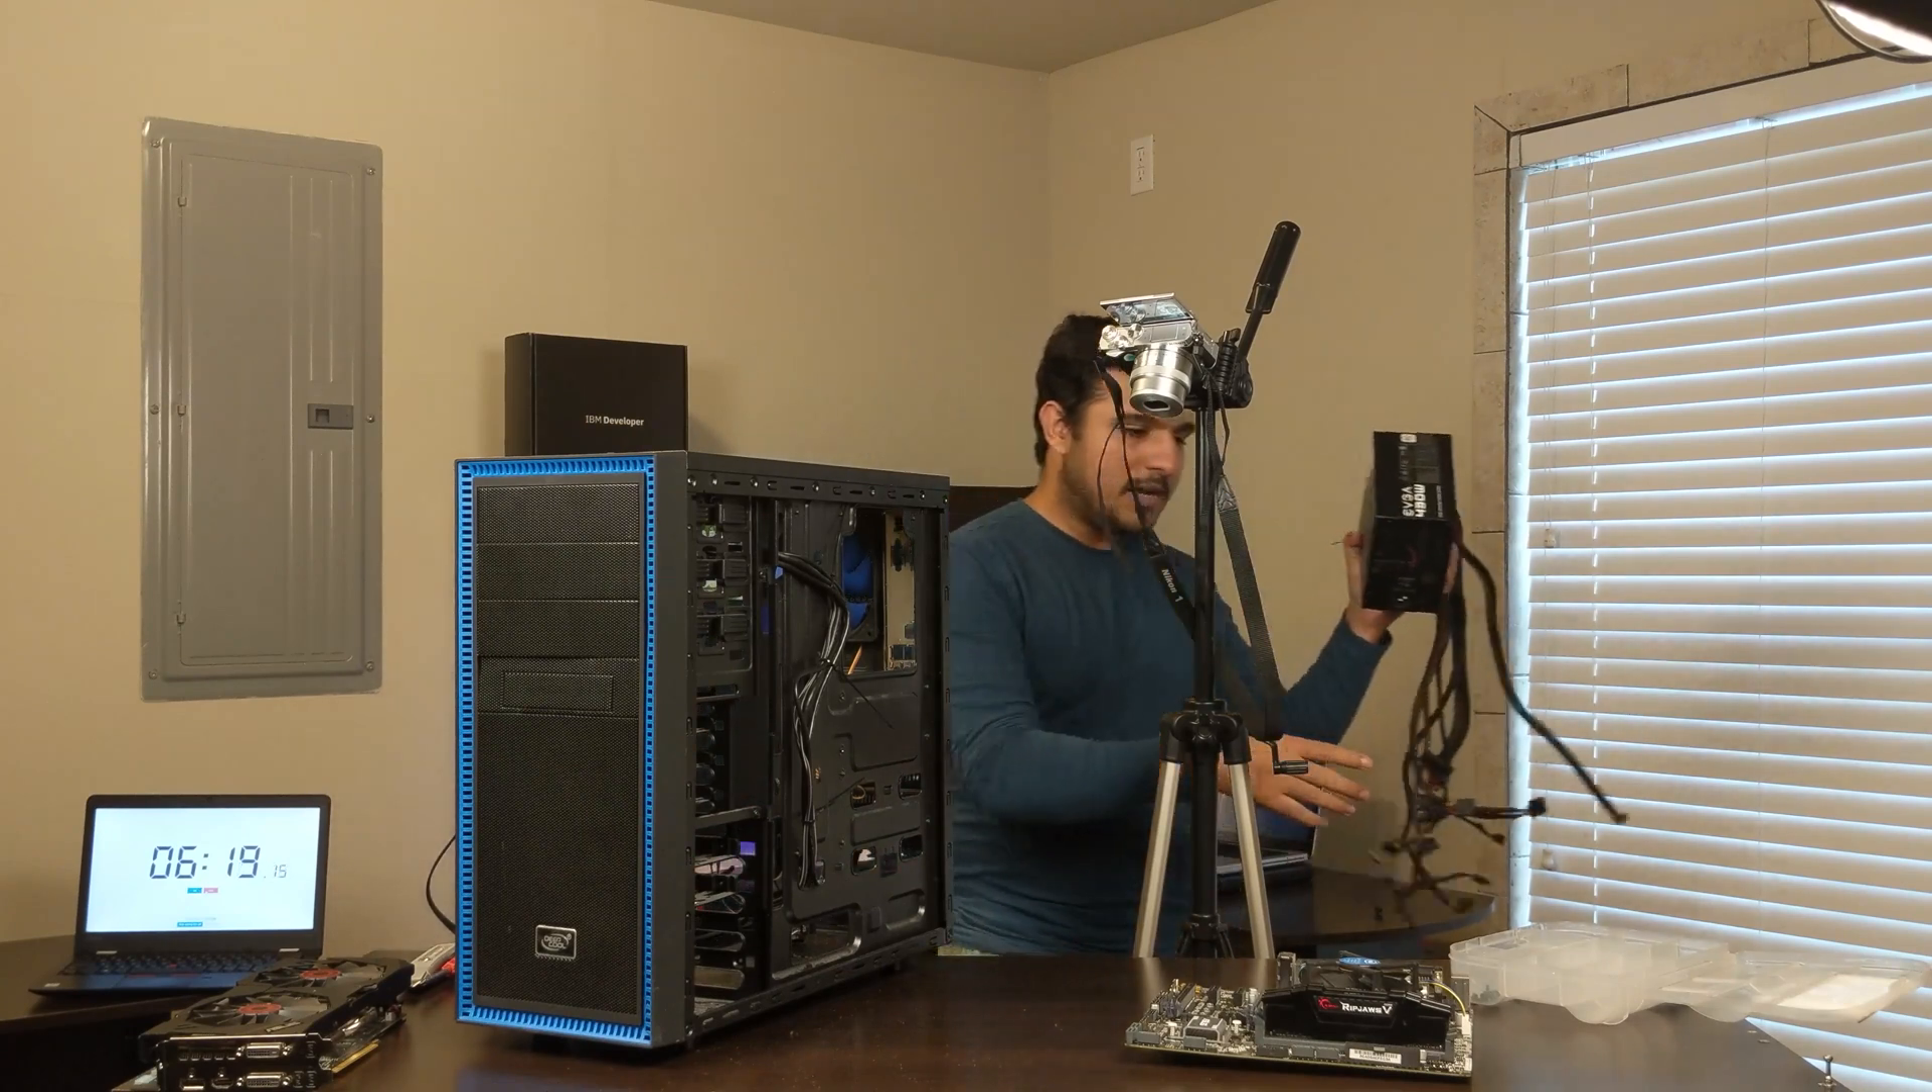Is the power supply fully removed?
Yes.